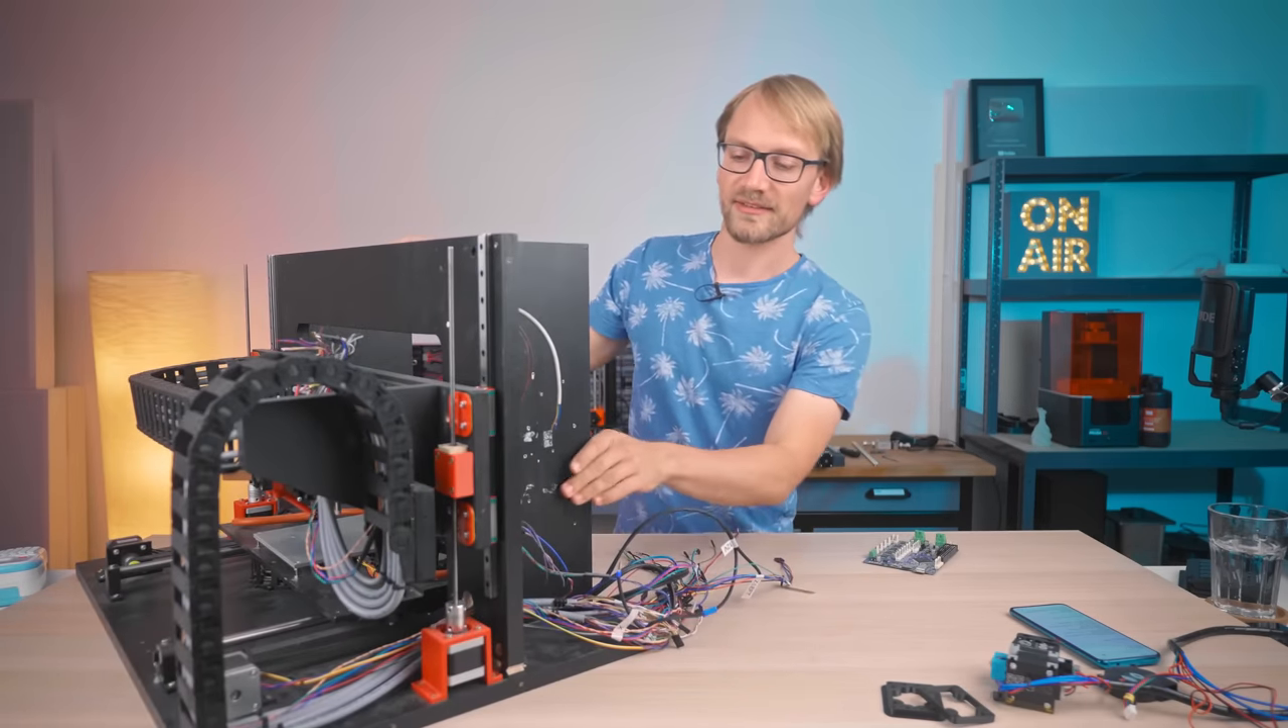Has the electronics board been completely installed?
No.